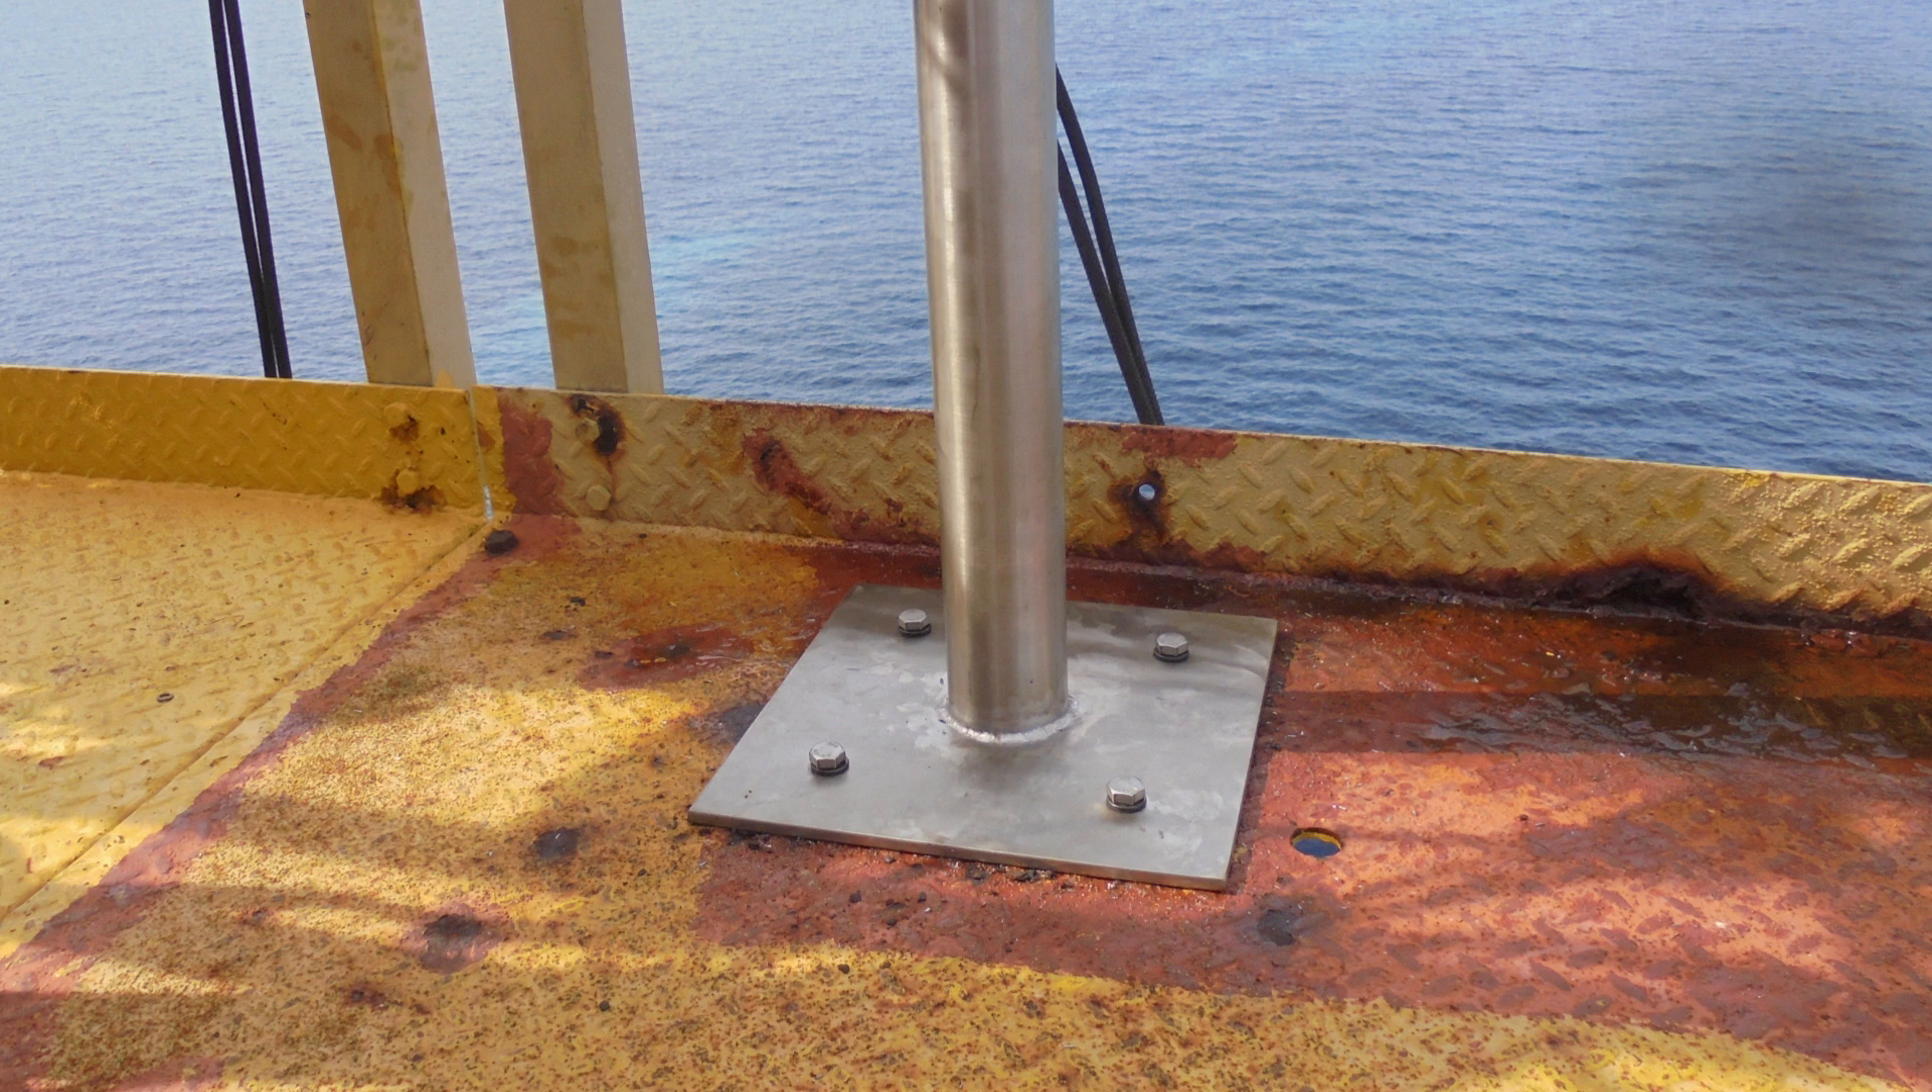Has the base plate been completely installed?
Yes.